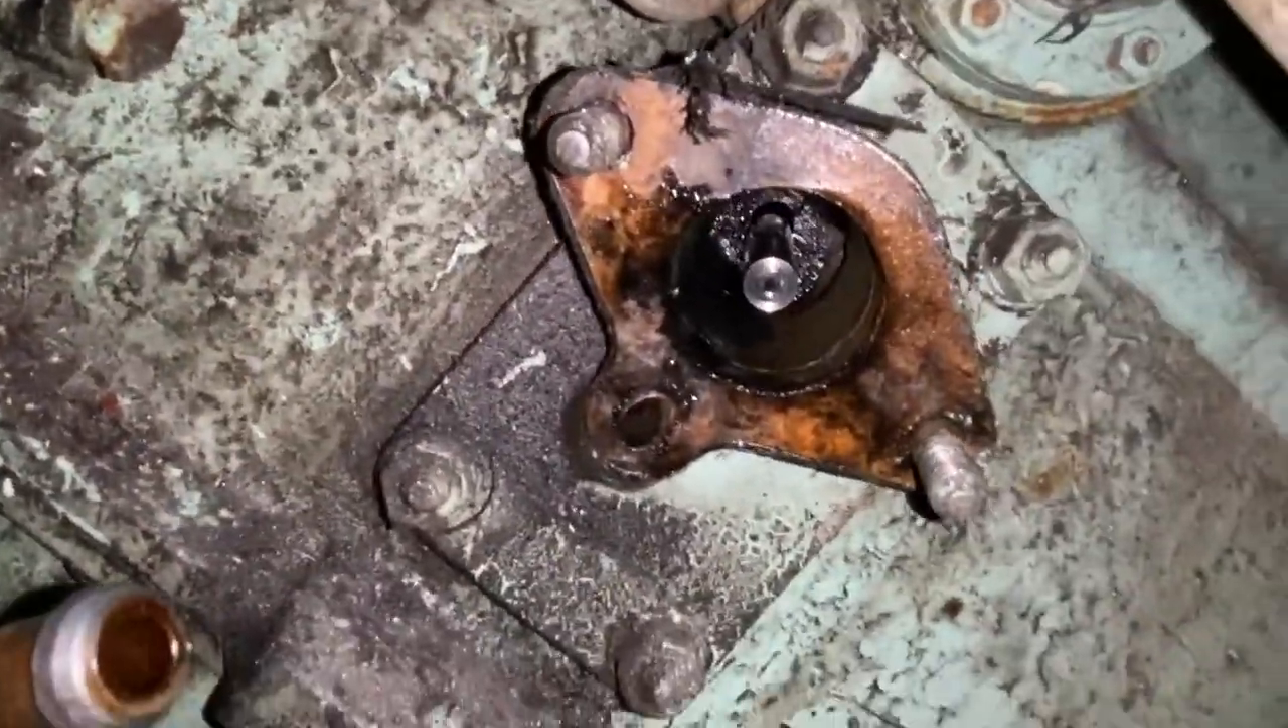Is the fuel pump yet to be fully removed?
No.